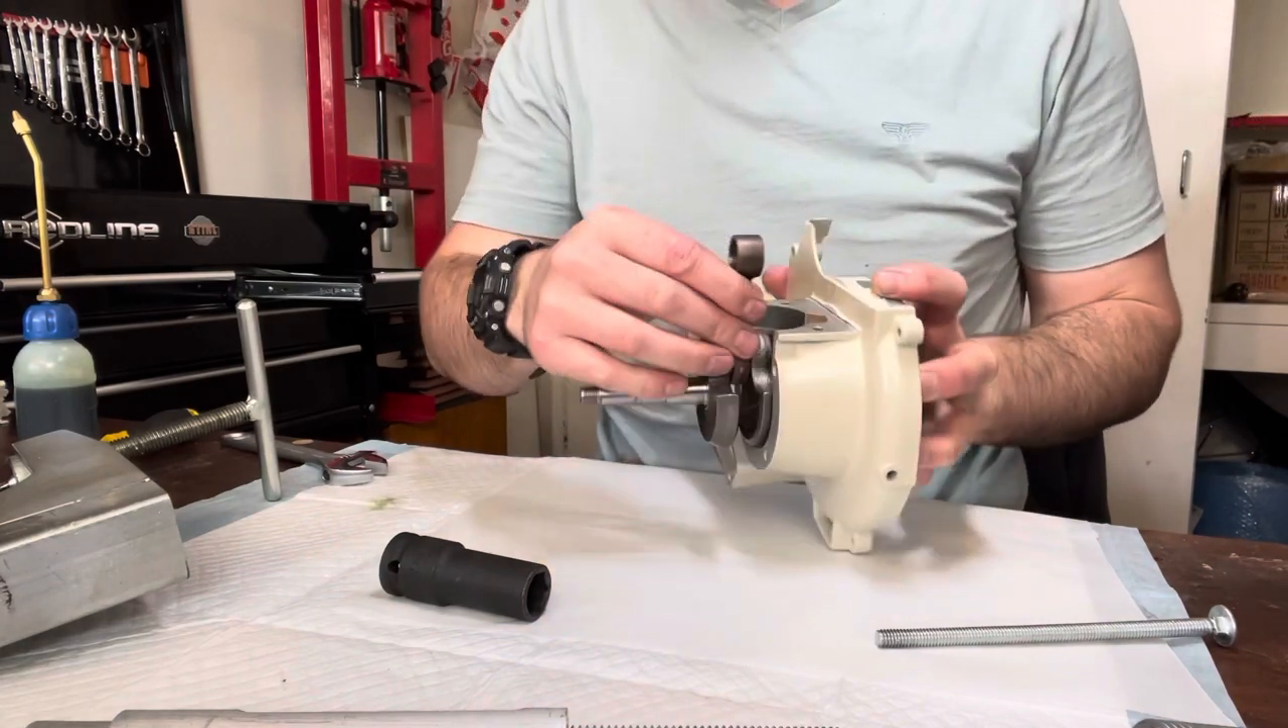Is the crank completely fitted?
No.